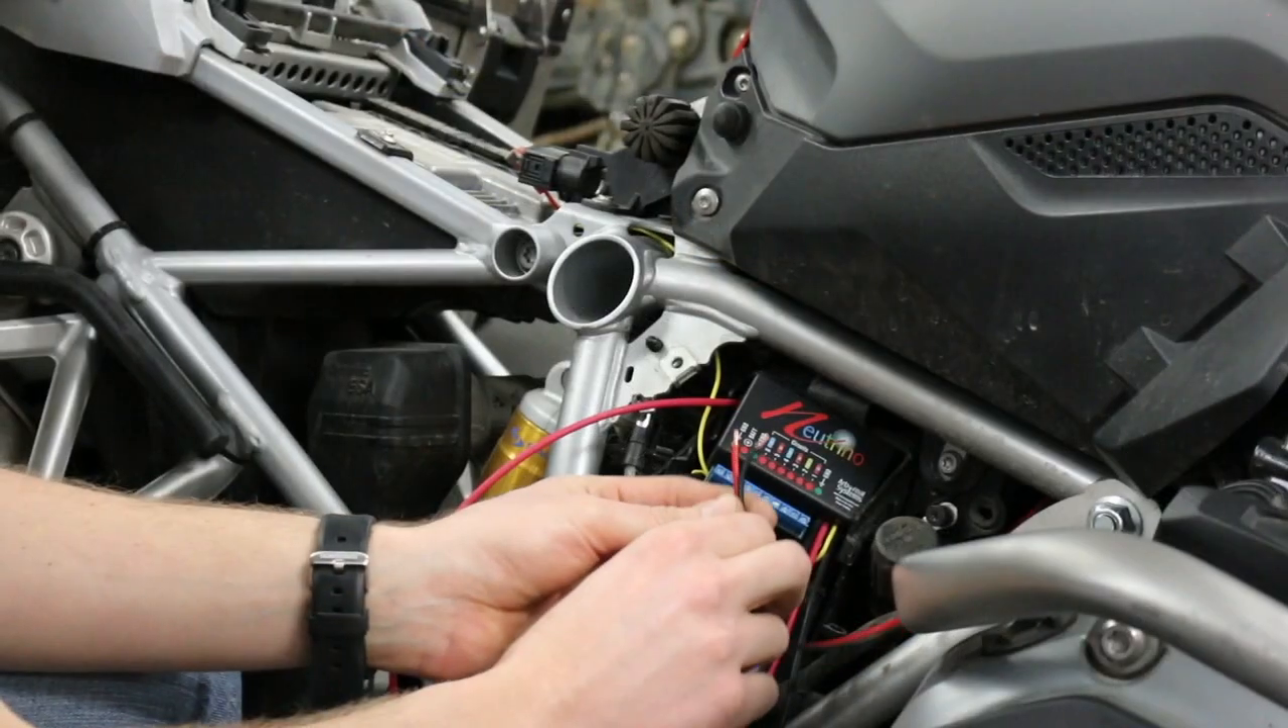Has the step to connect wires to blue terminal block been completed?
No.